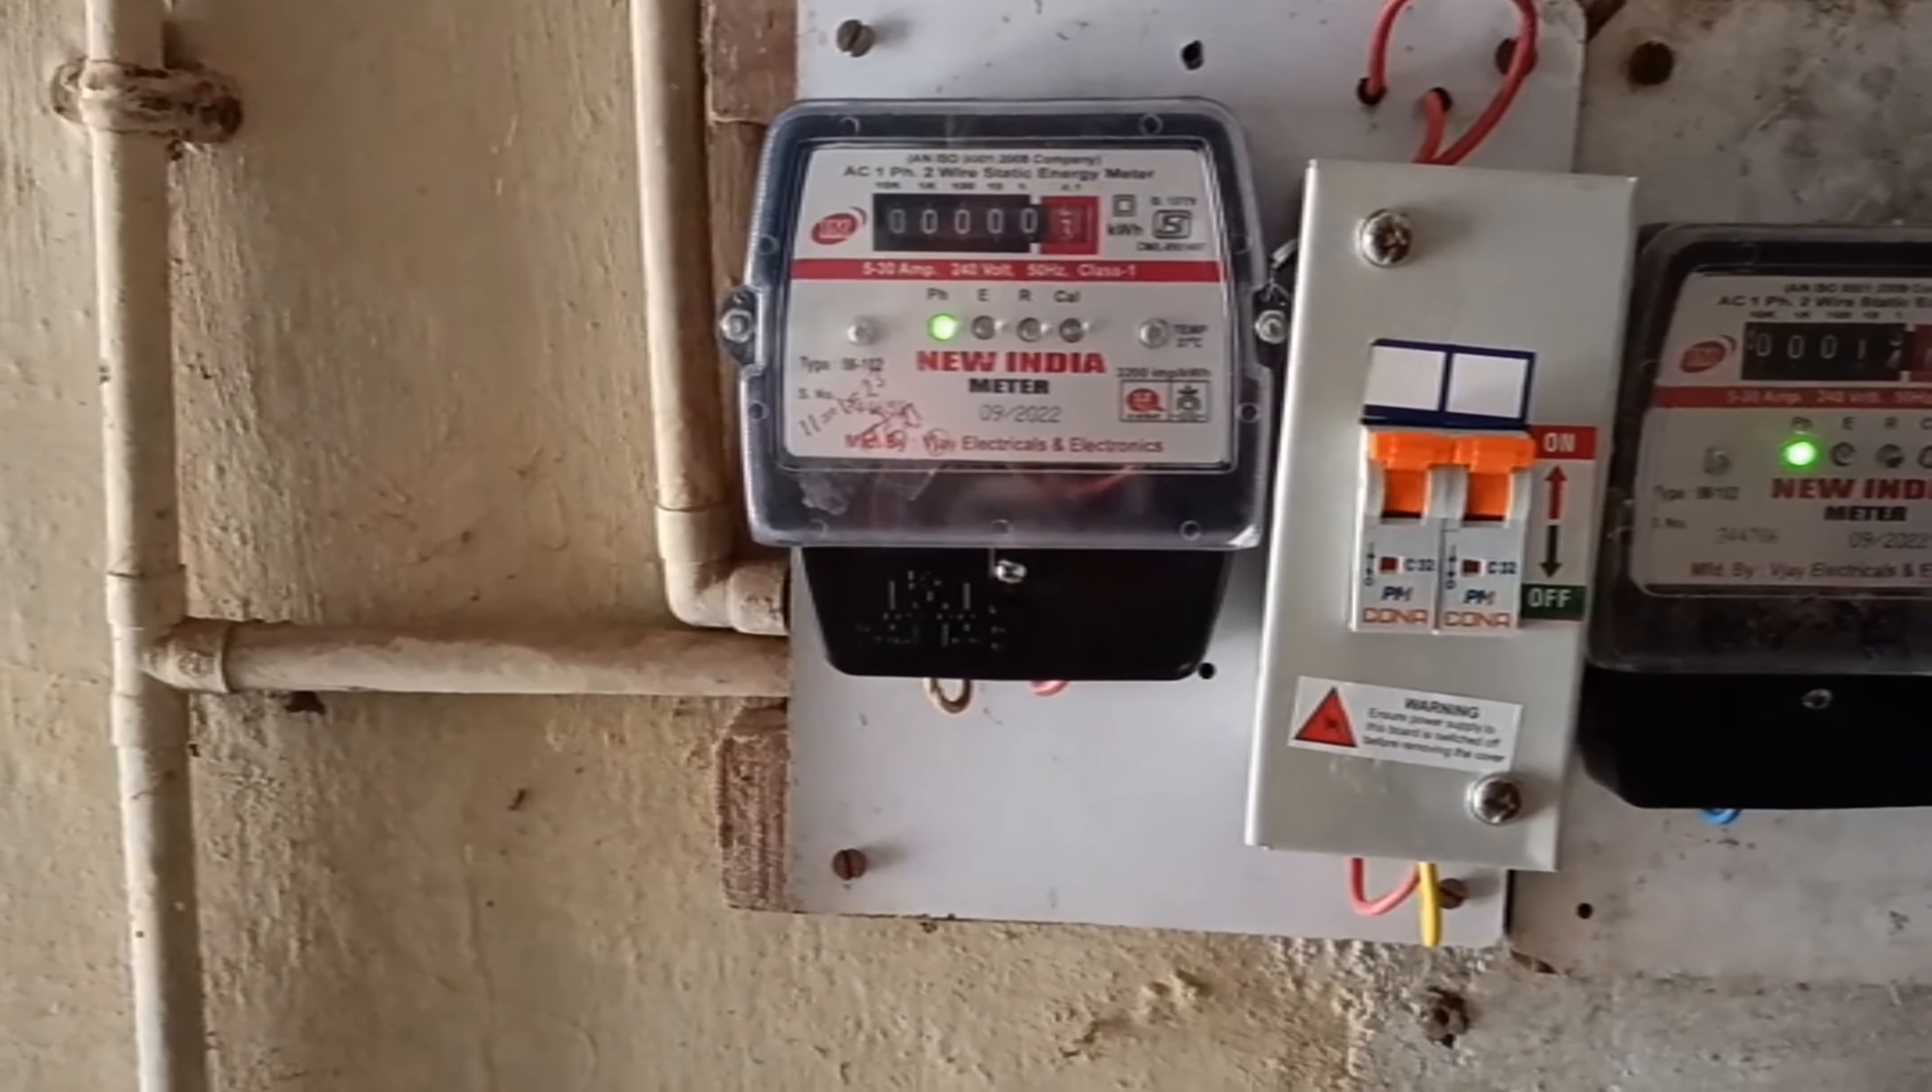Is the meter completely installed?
Yes.